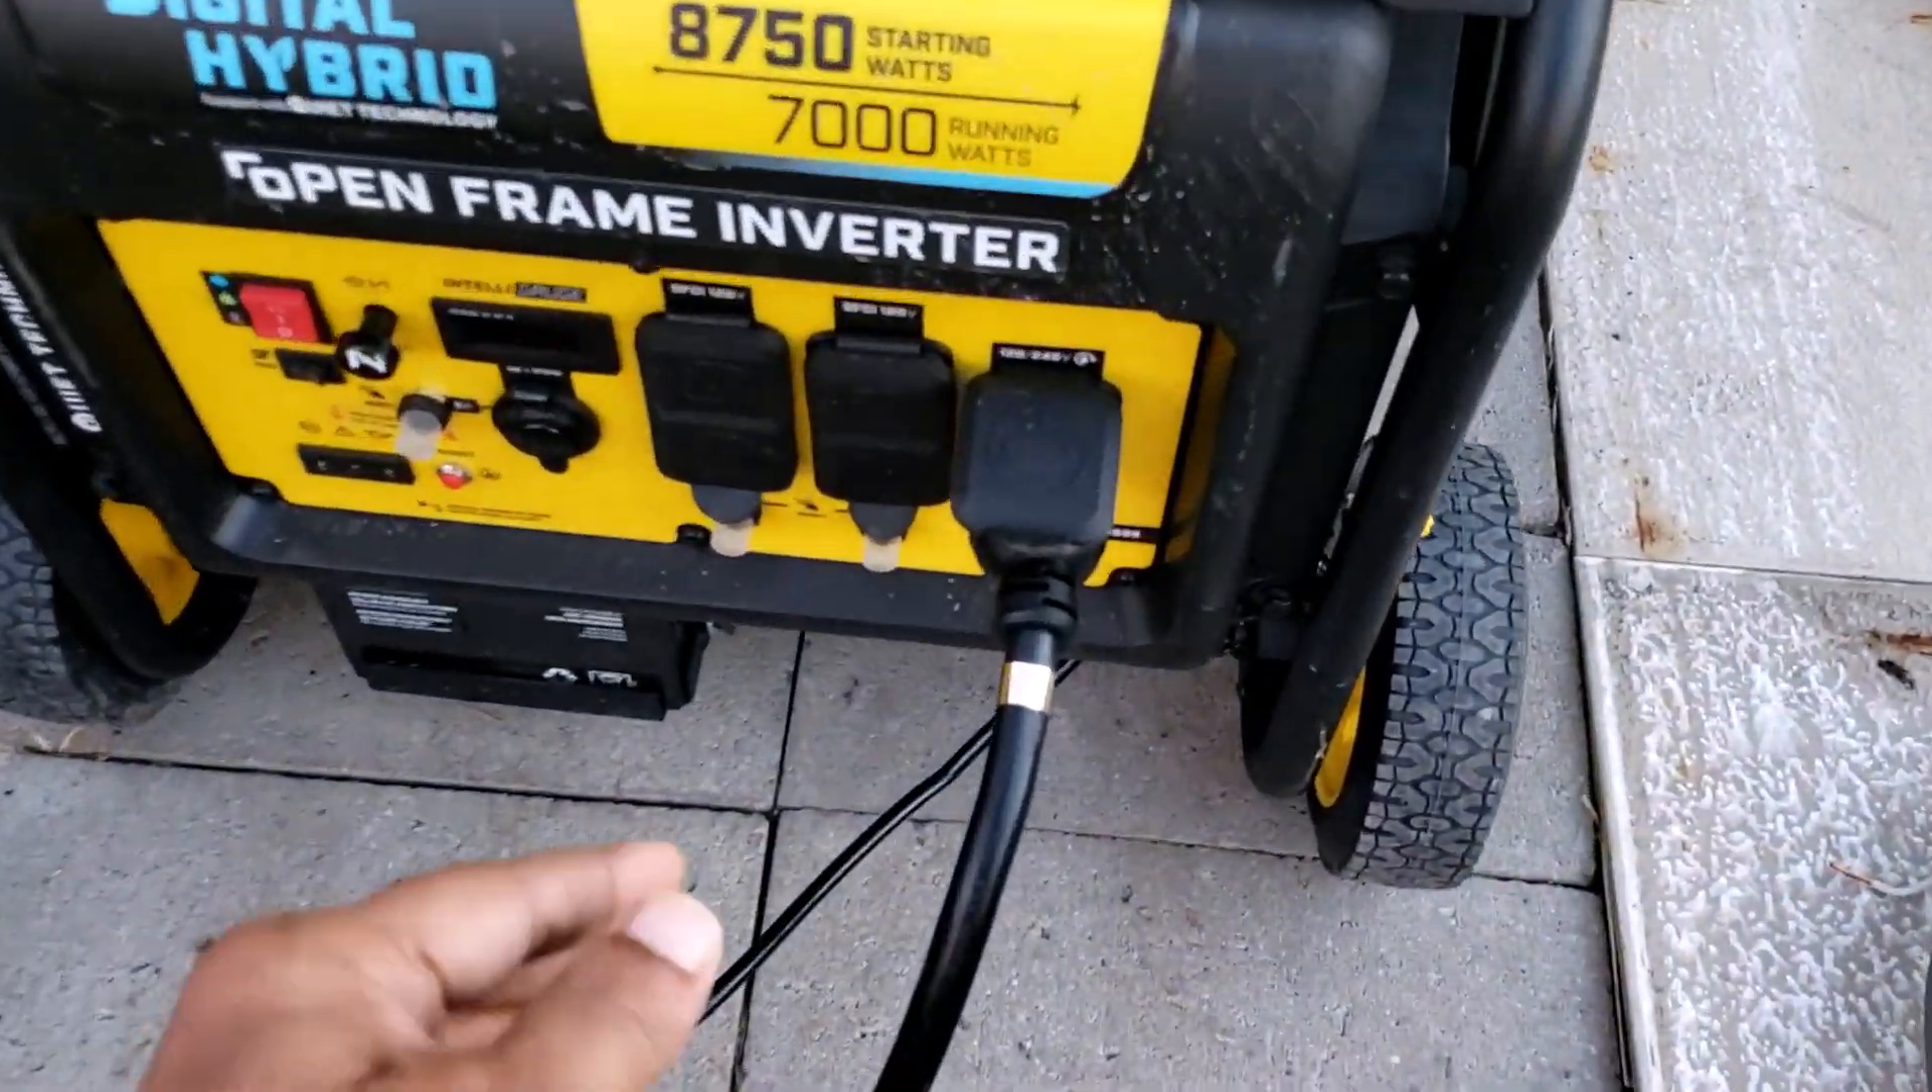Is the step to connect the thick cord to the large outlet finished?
Yes.